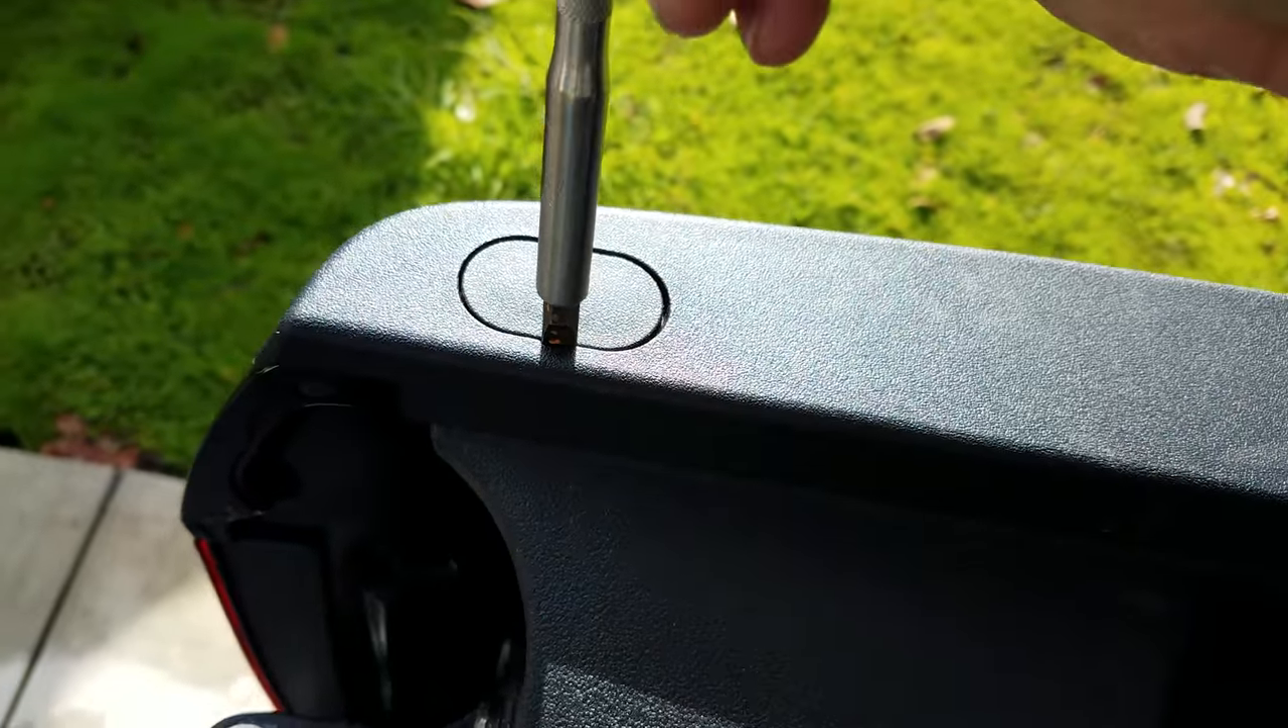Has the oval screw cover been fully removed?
No.